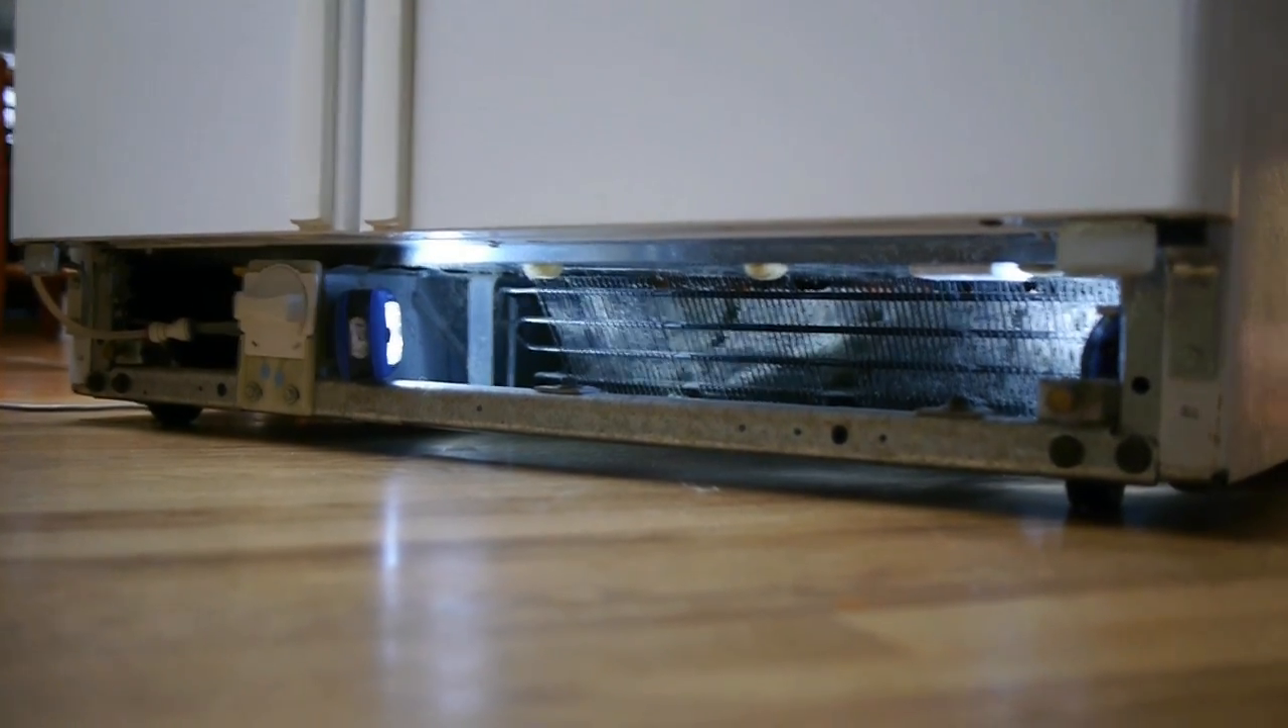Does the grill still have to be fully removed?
No.